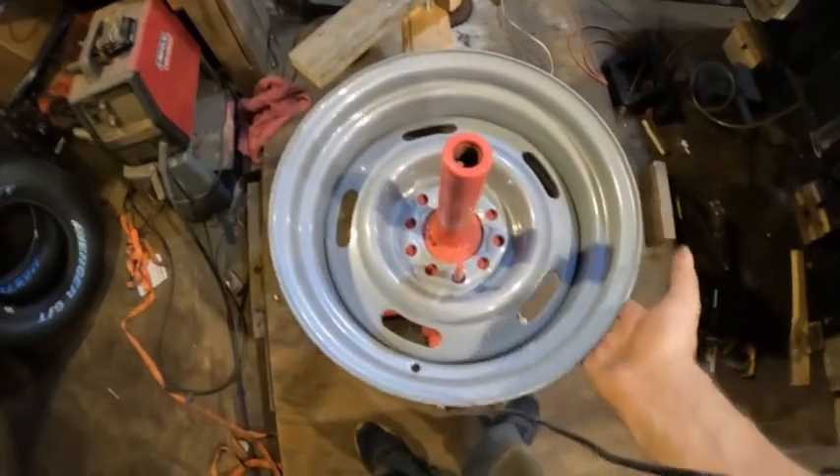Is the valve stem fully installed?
No.